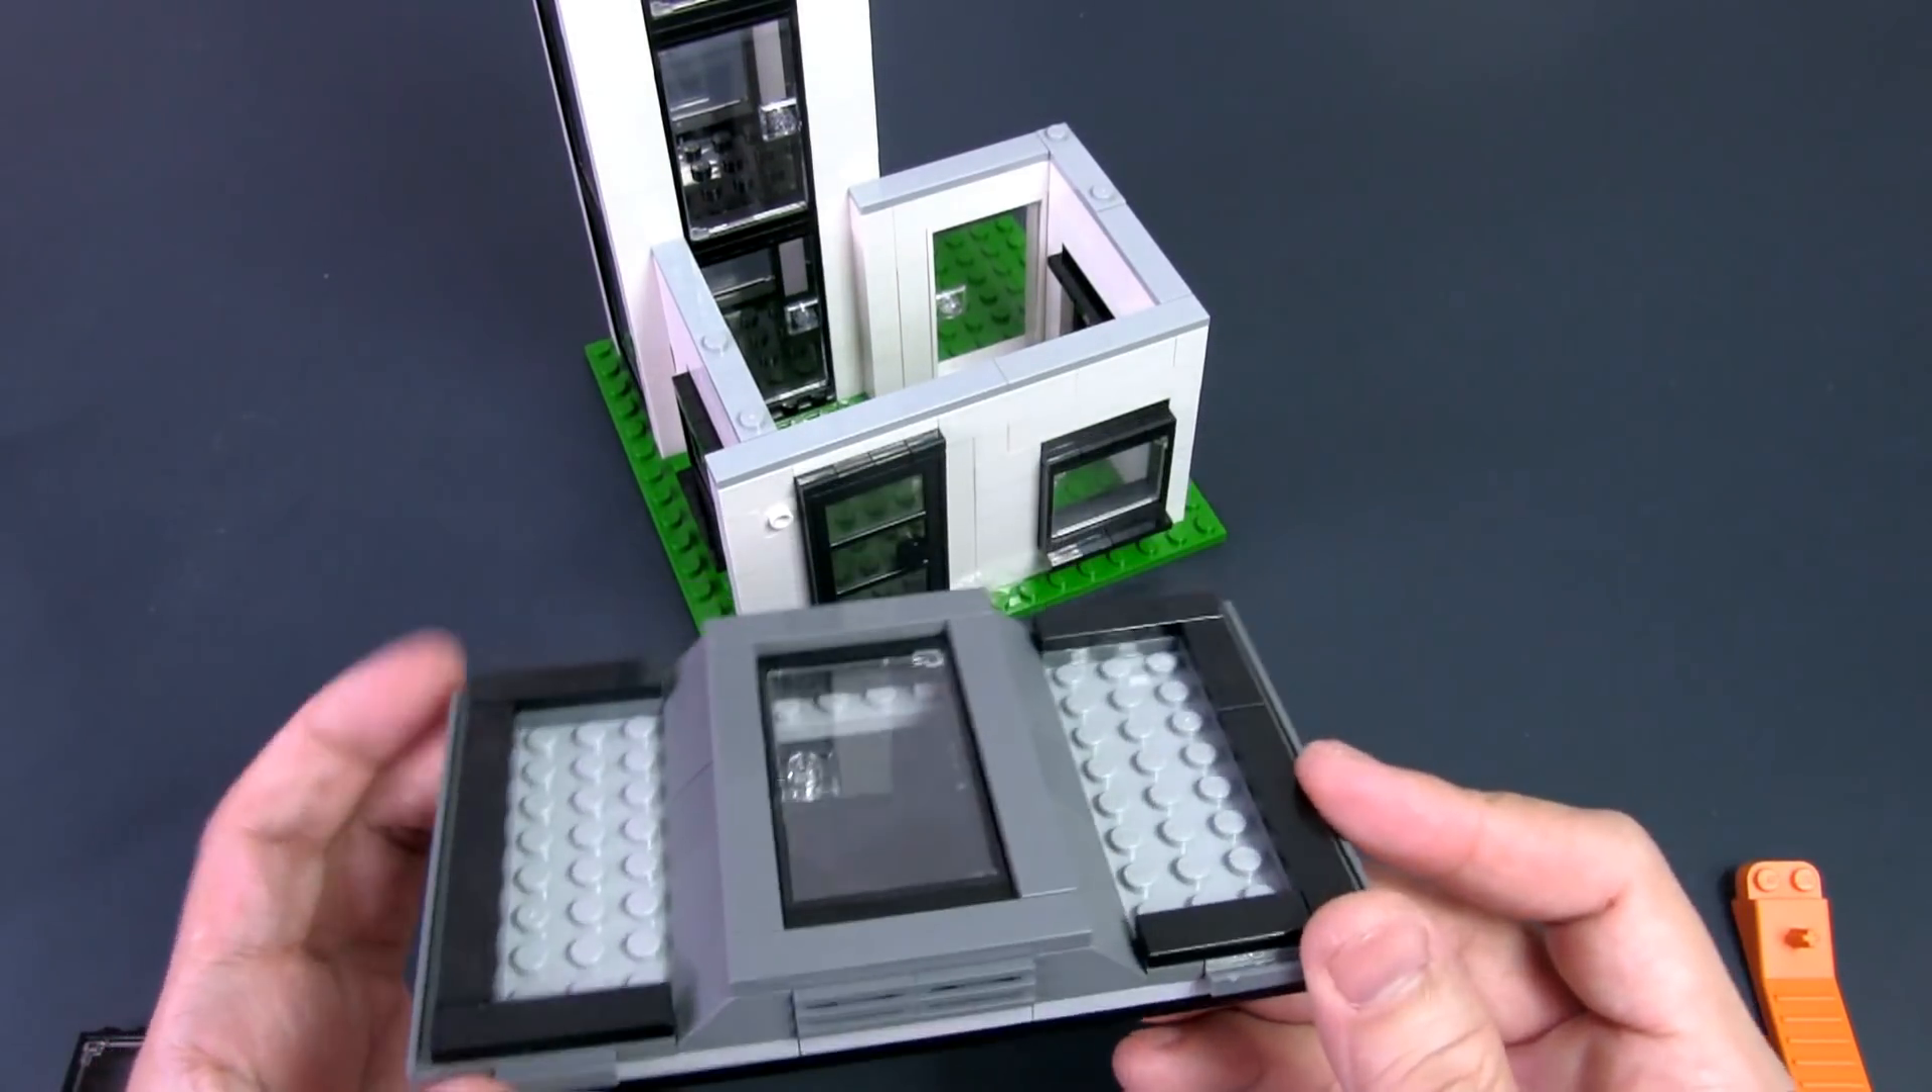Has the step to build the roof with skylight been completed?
Yes.